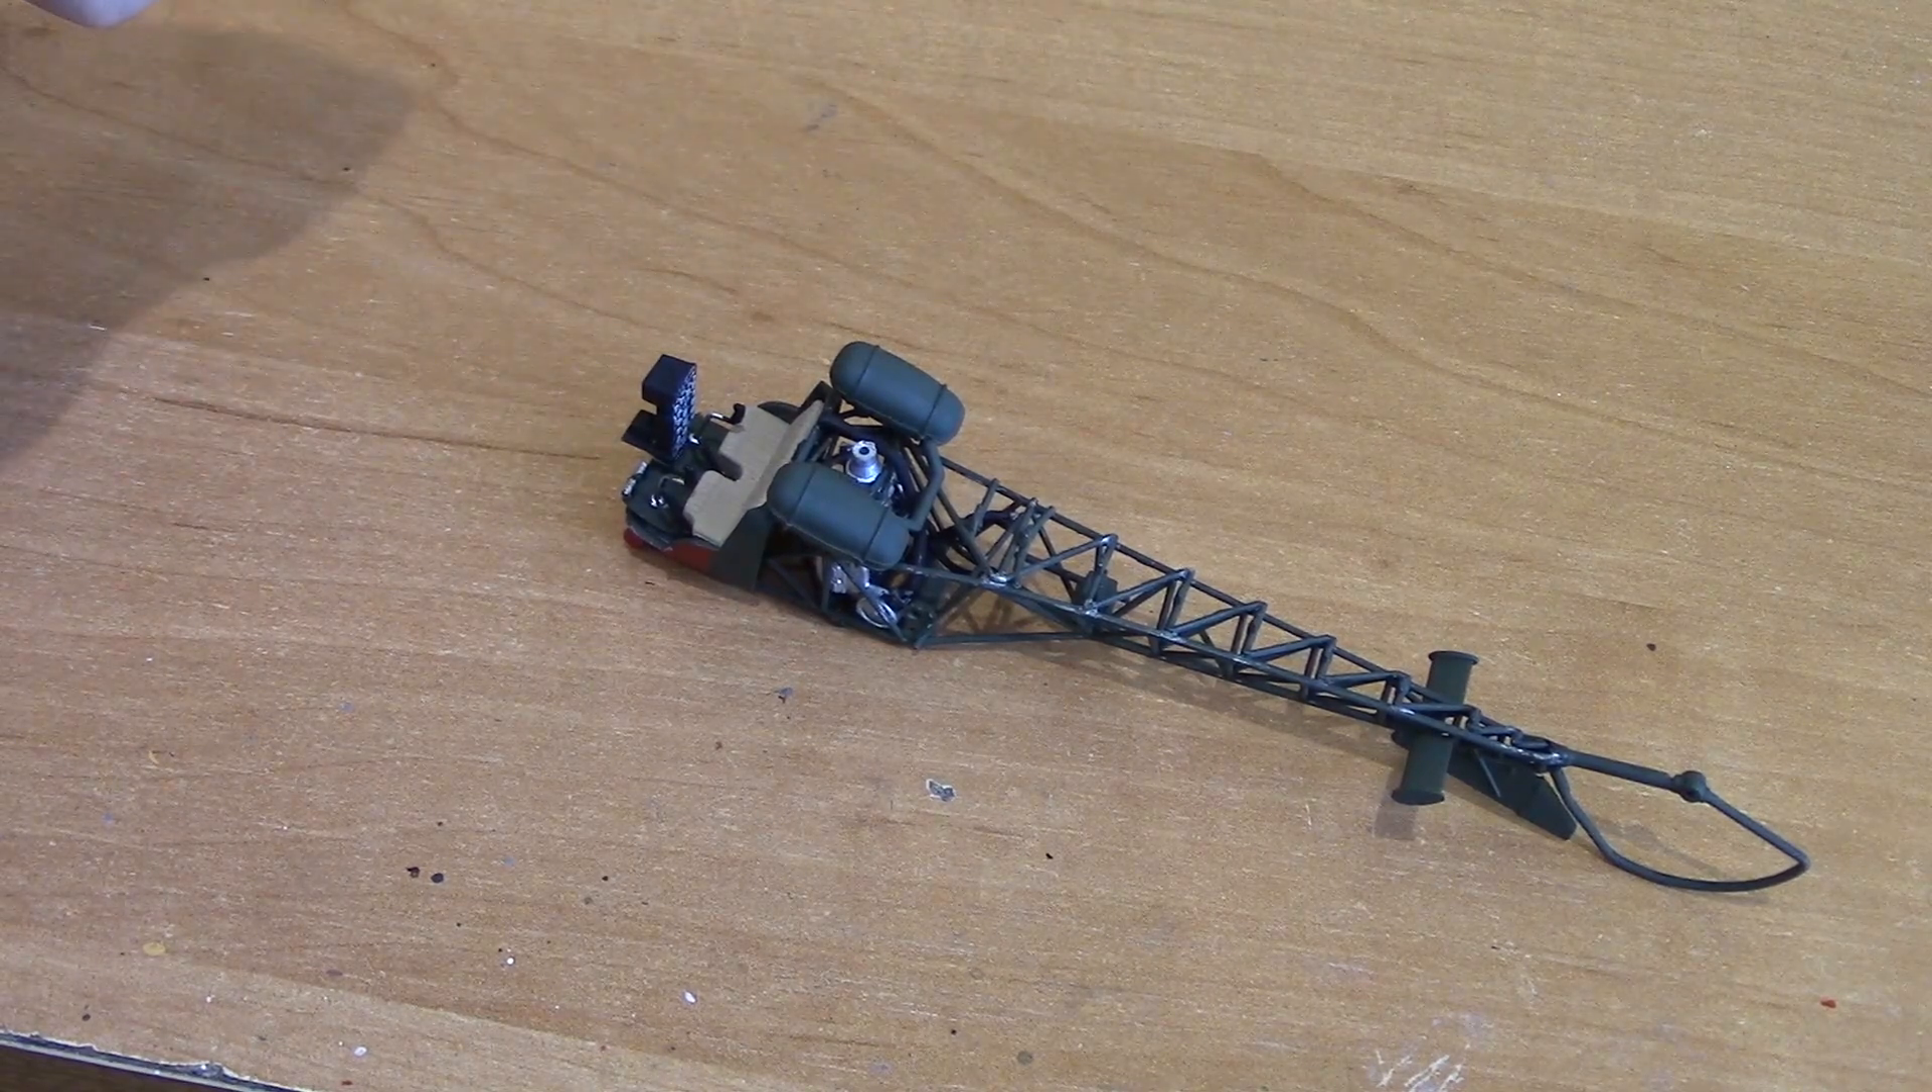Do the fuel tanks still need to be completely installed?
No.